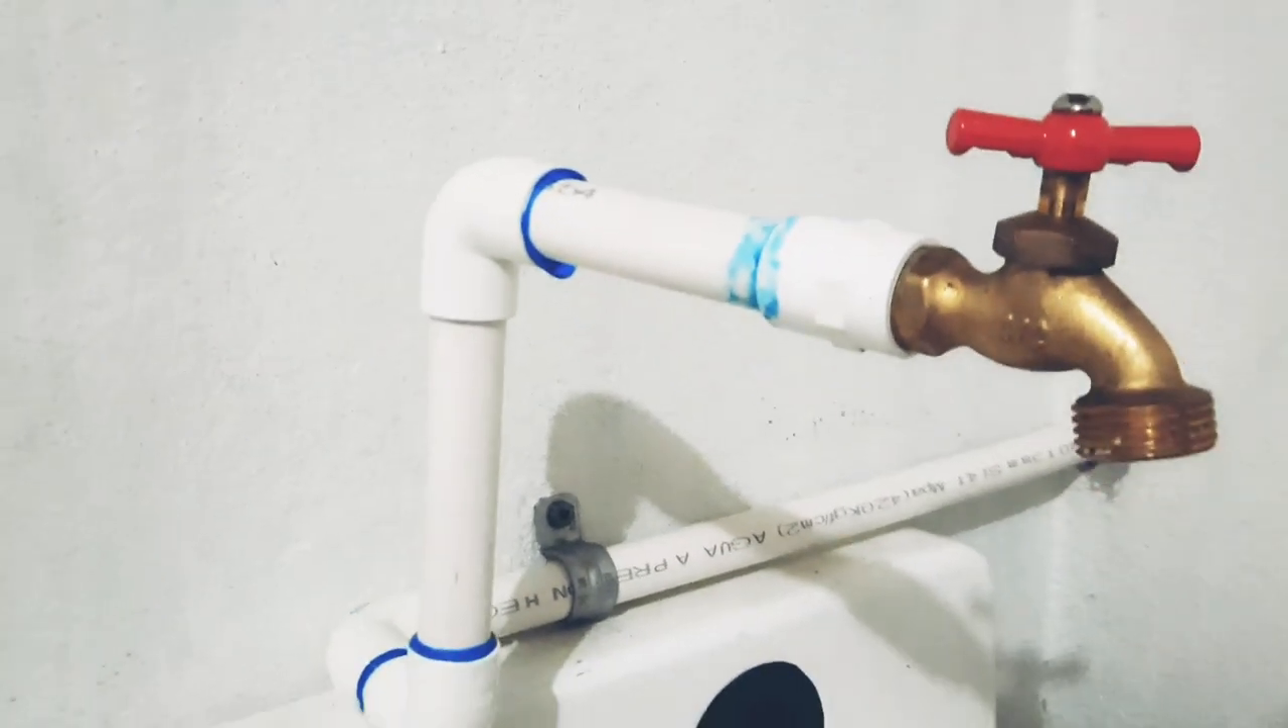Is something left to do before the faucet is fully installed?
No.